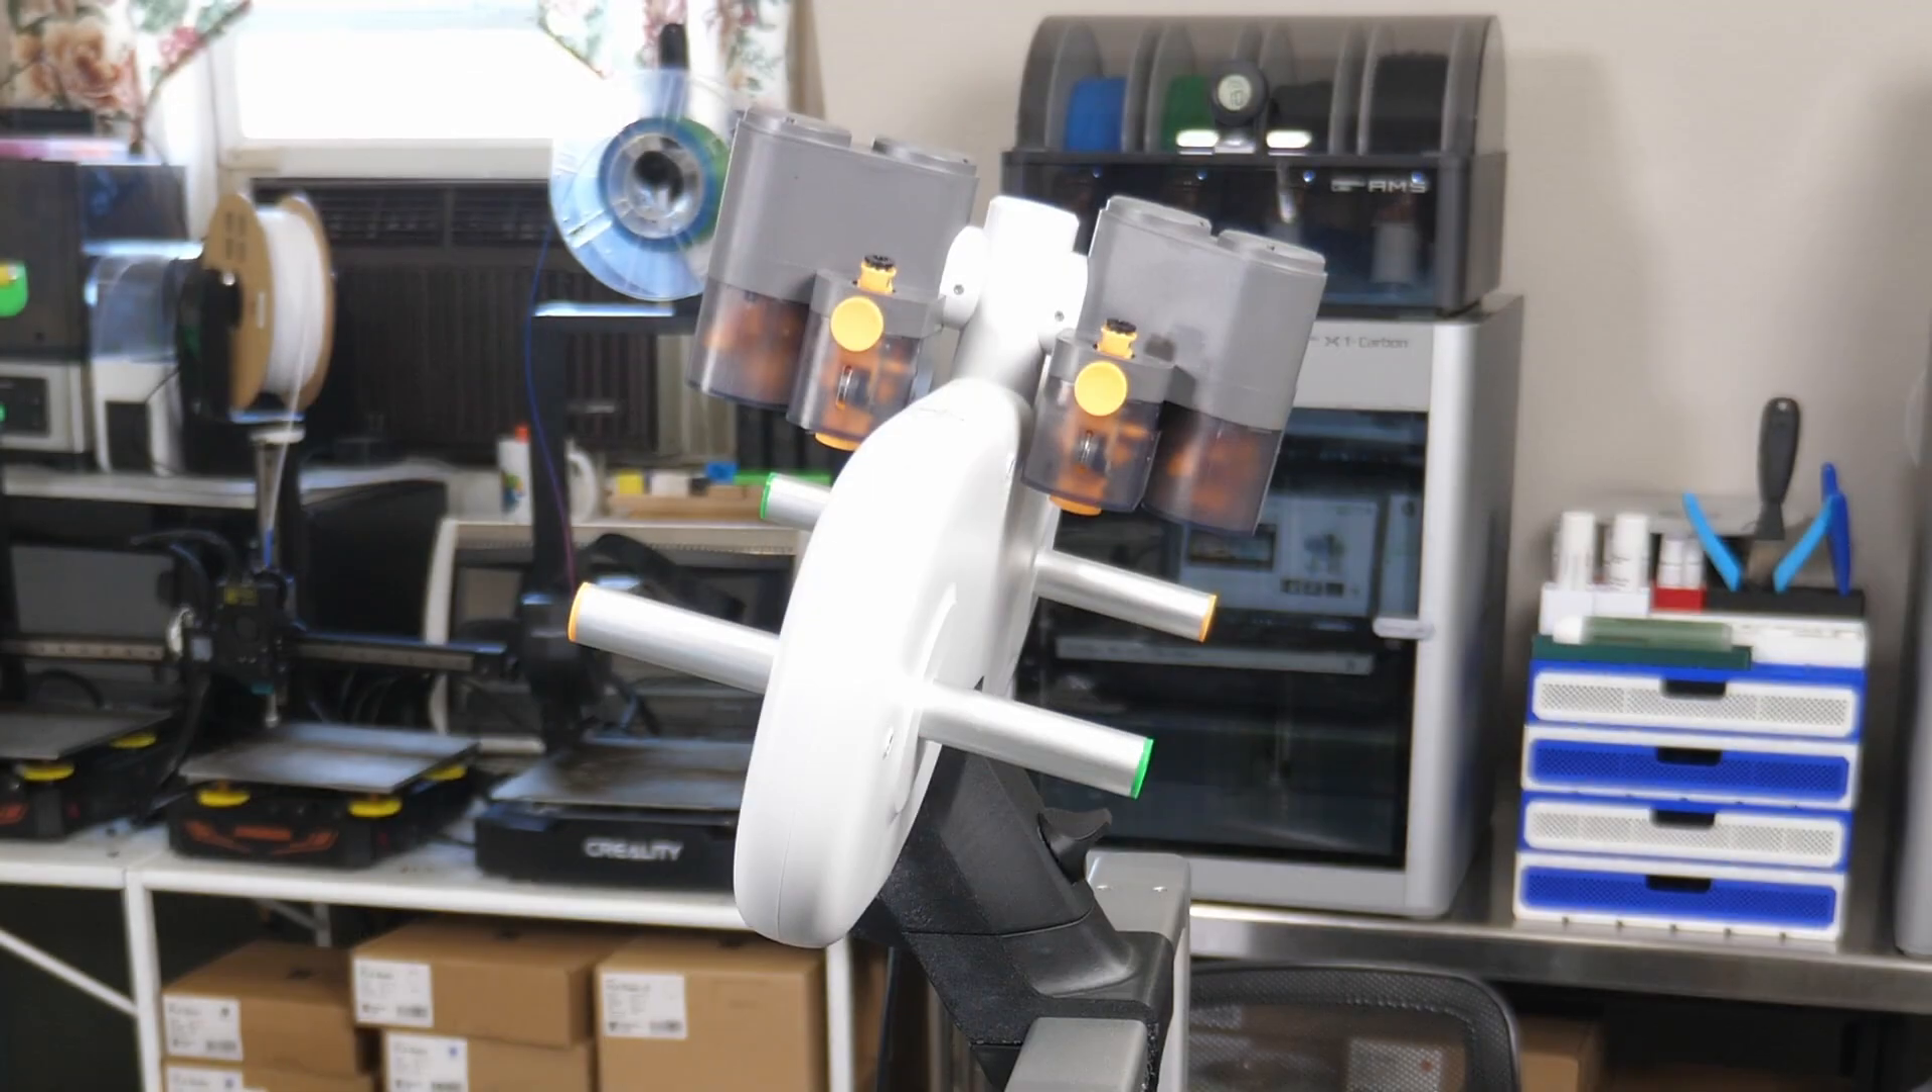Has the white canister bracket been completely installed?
Yes.